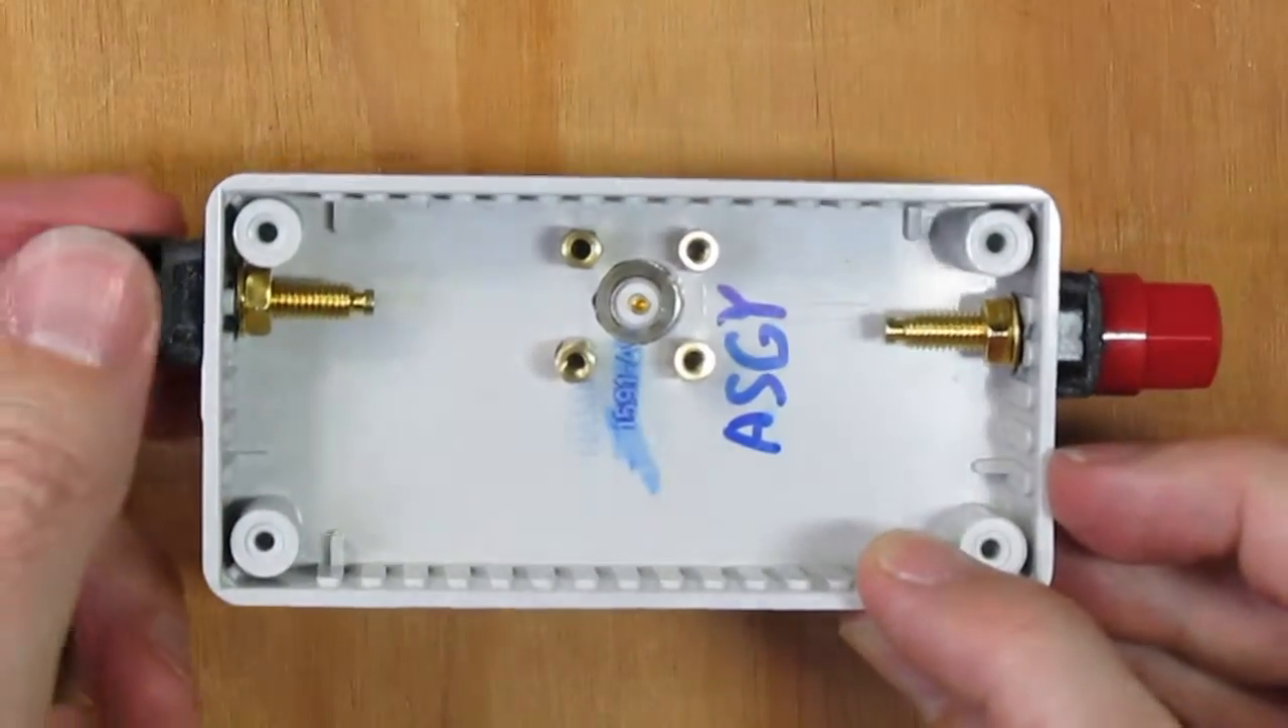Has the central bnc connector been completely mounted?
Yes.